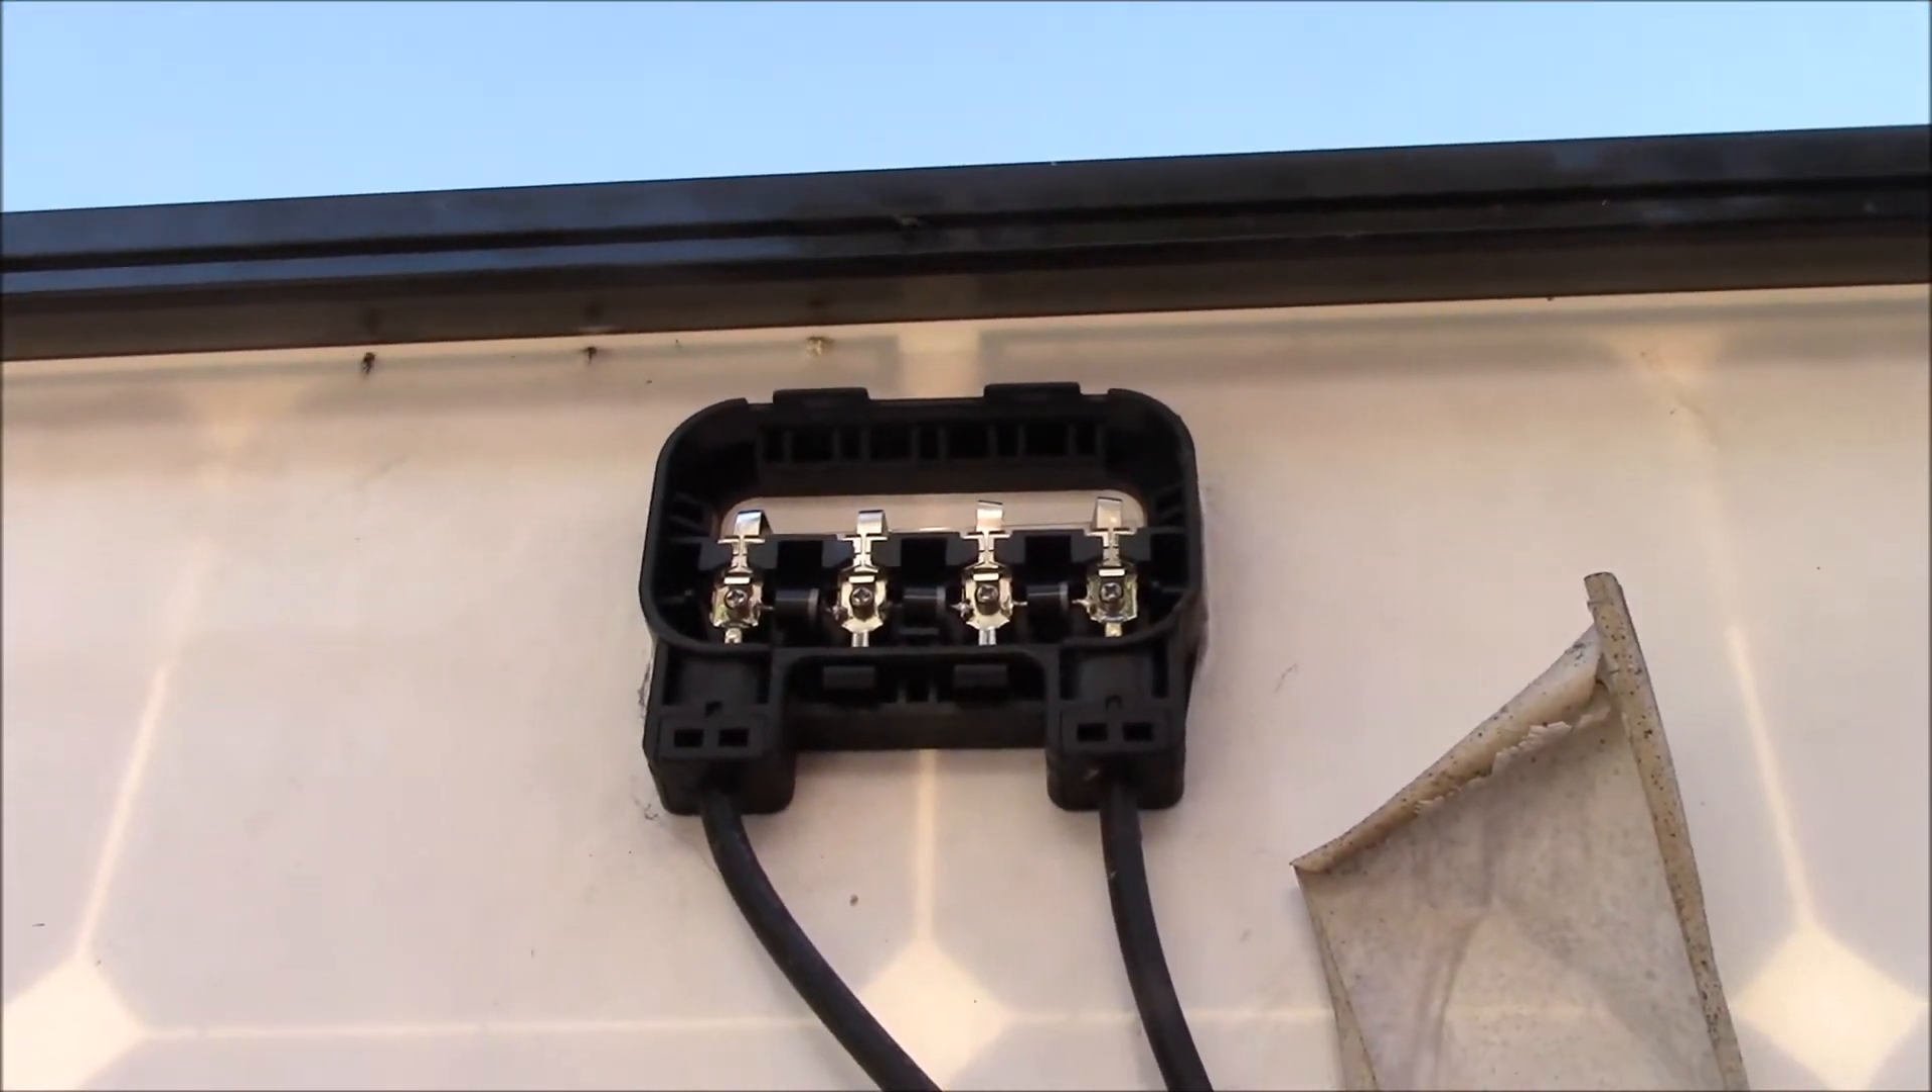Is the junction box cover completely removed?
Yes.